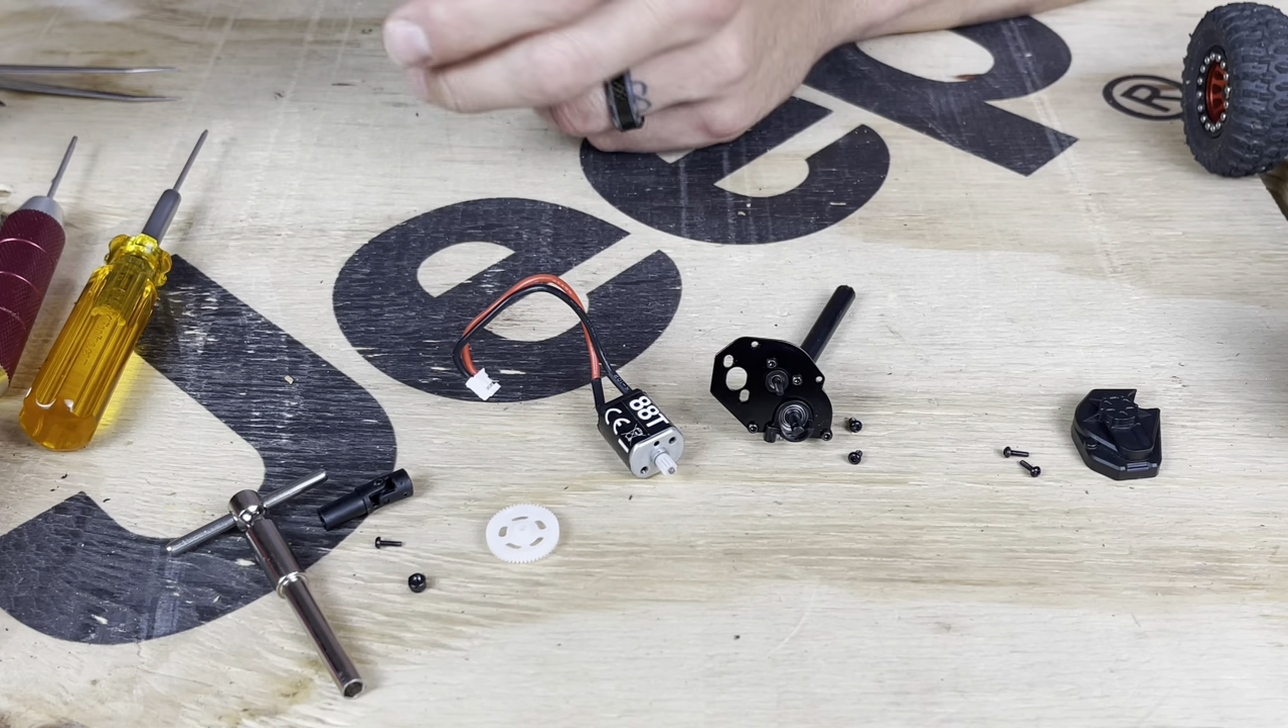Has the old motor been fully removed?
Yes.